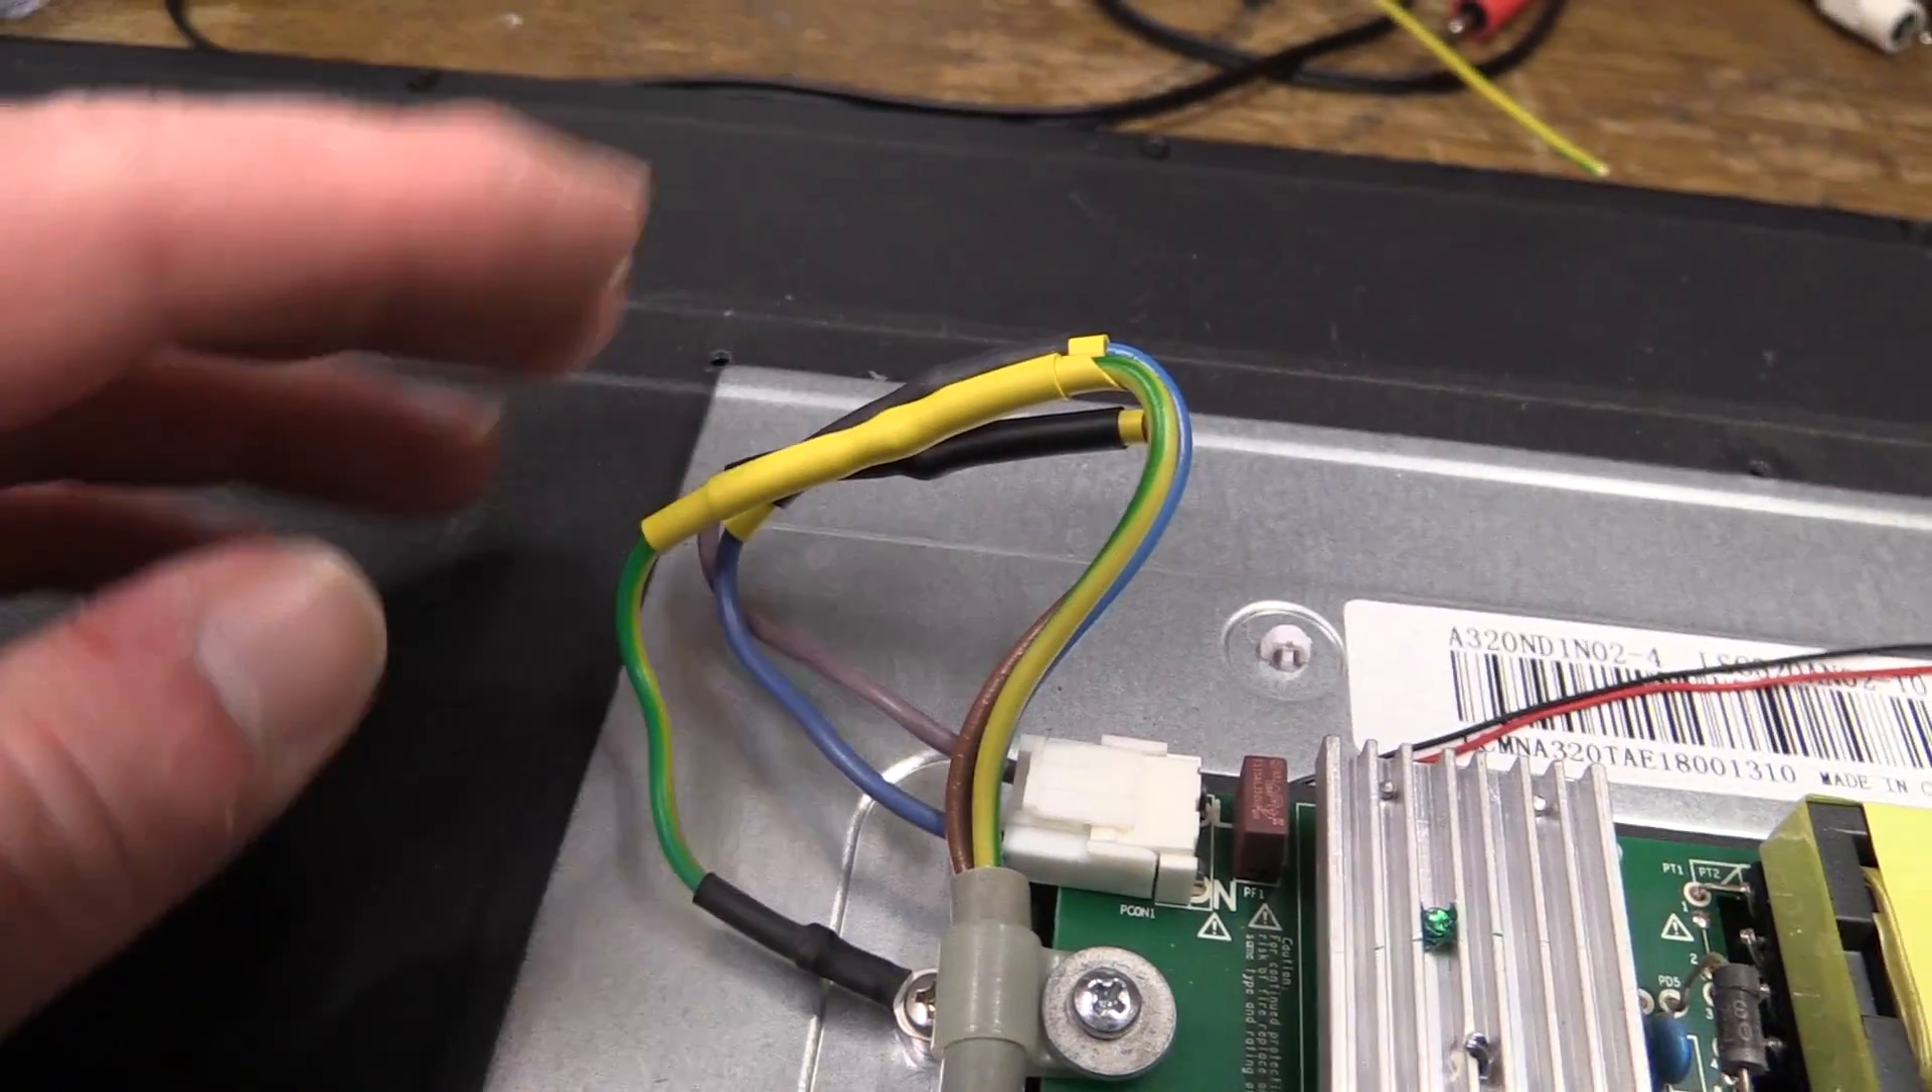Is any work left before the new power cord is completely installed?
No.